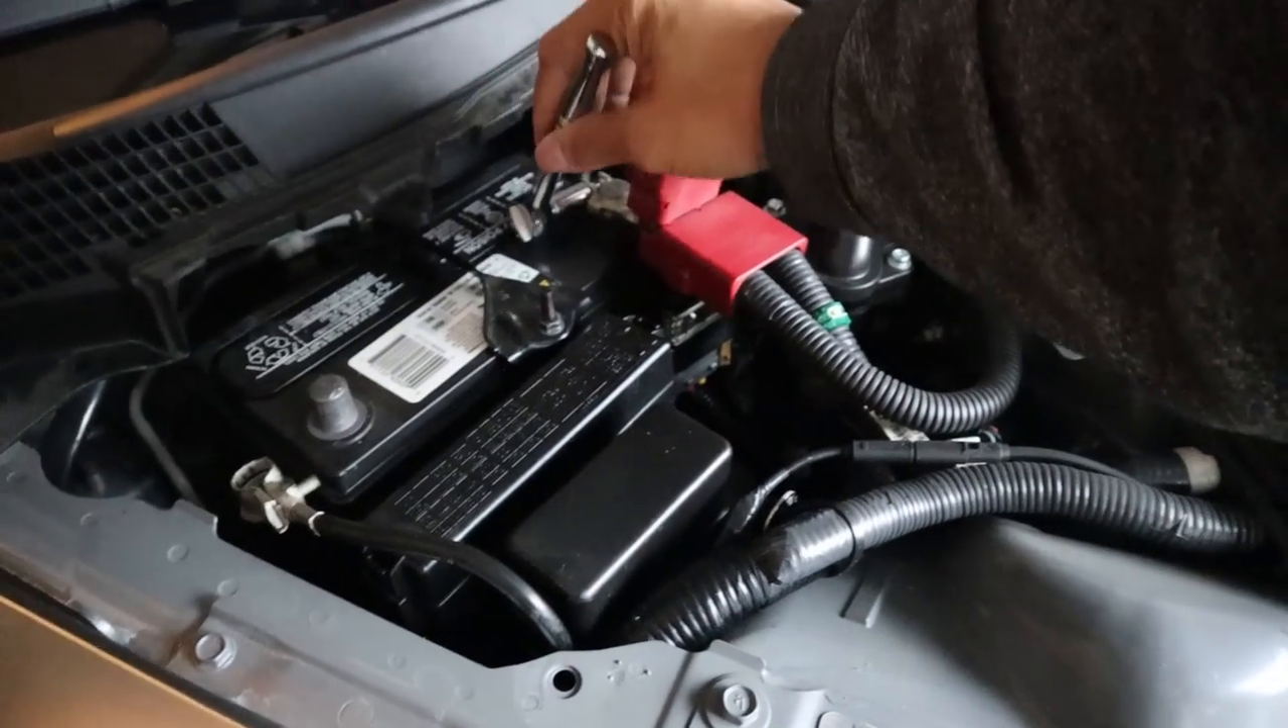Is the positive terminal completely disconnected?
No.